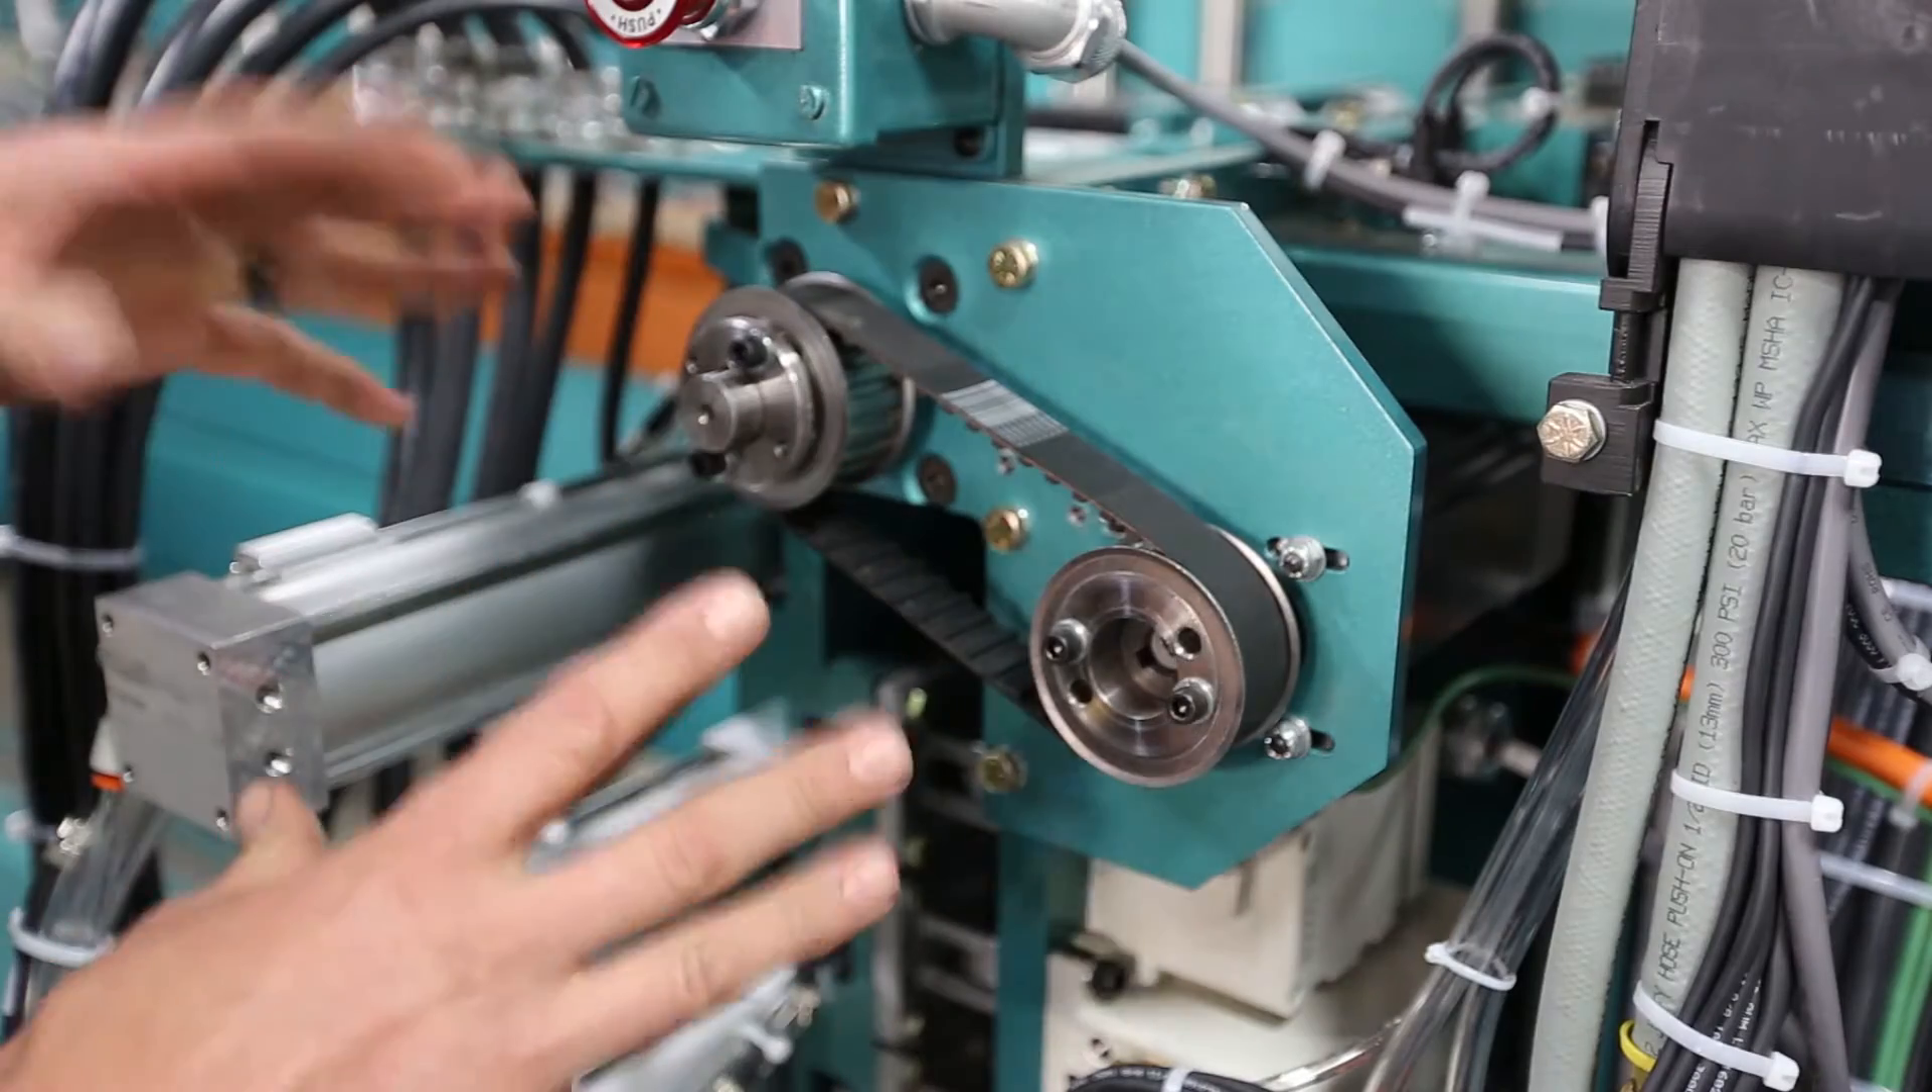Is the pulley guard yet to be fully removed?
No.